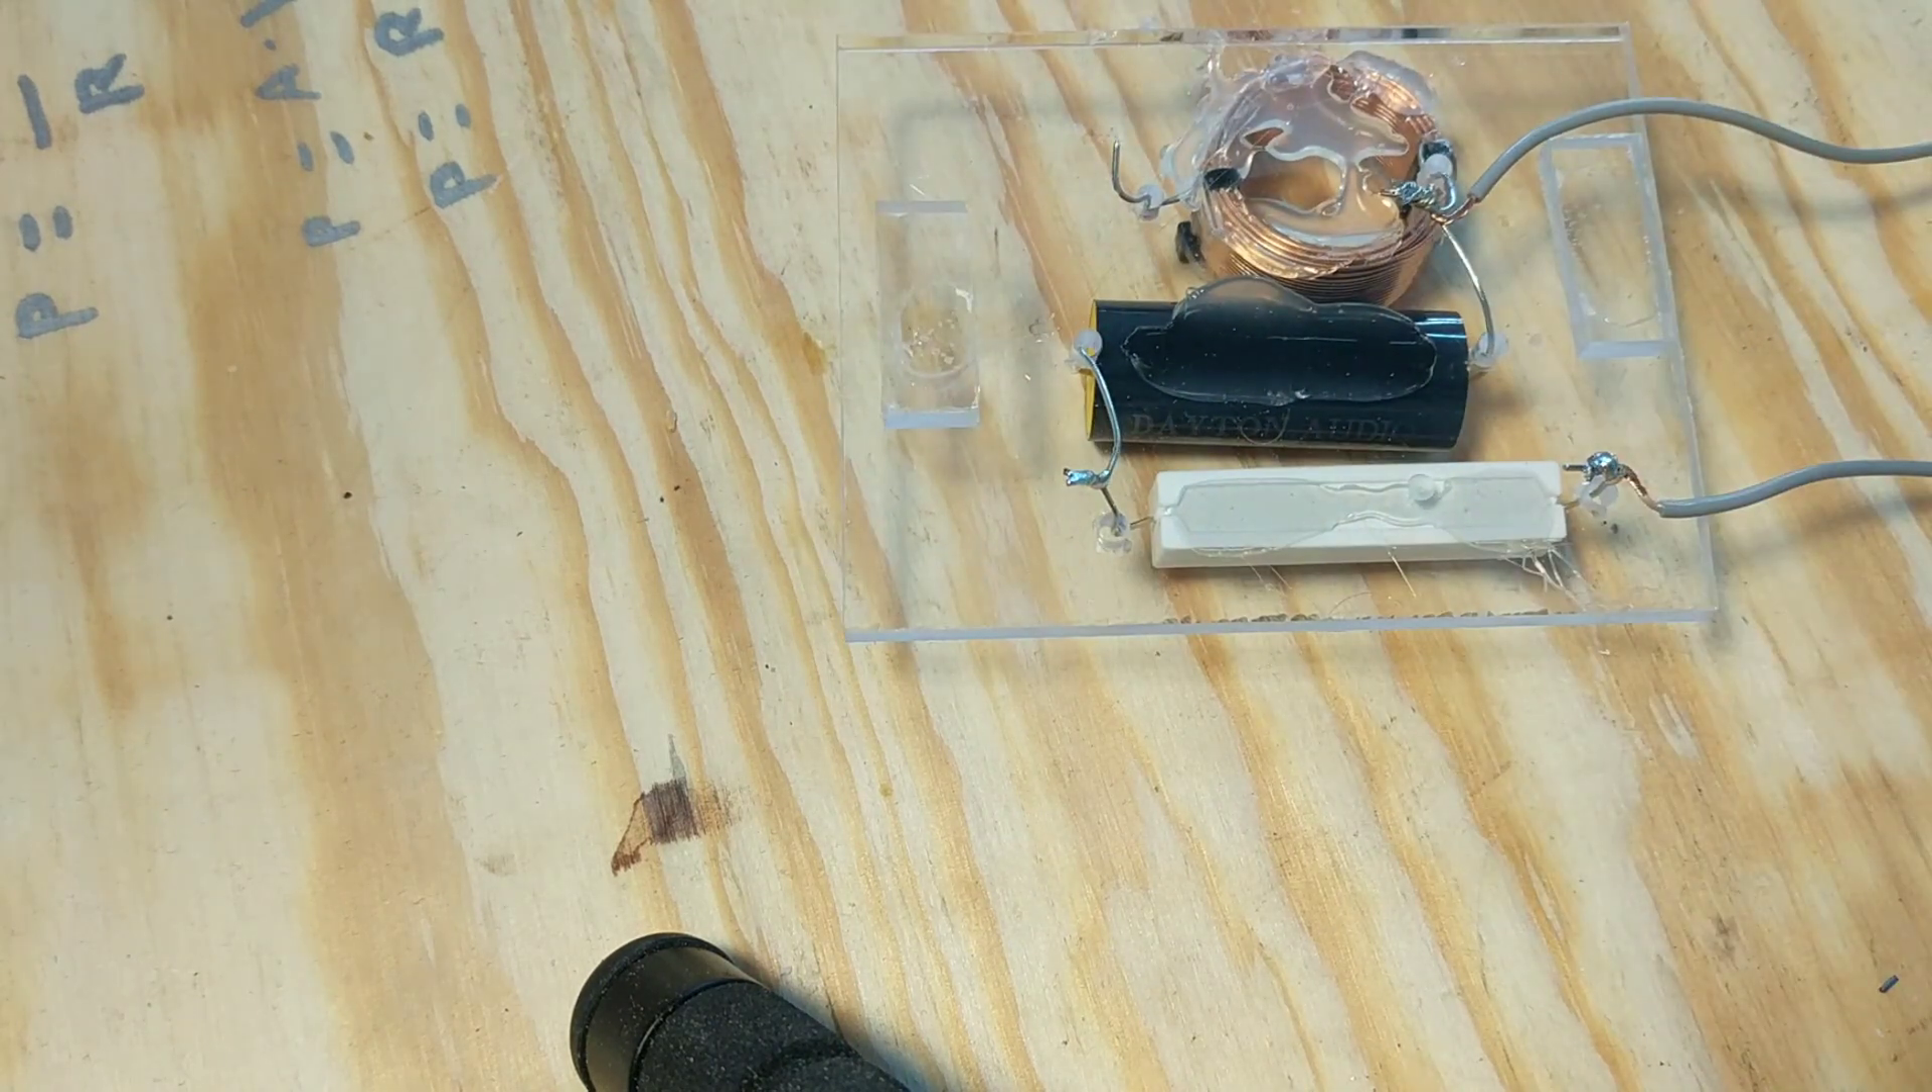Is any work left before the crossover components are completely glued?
No.